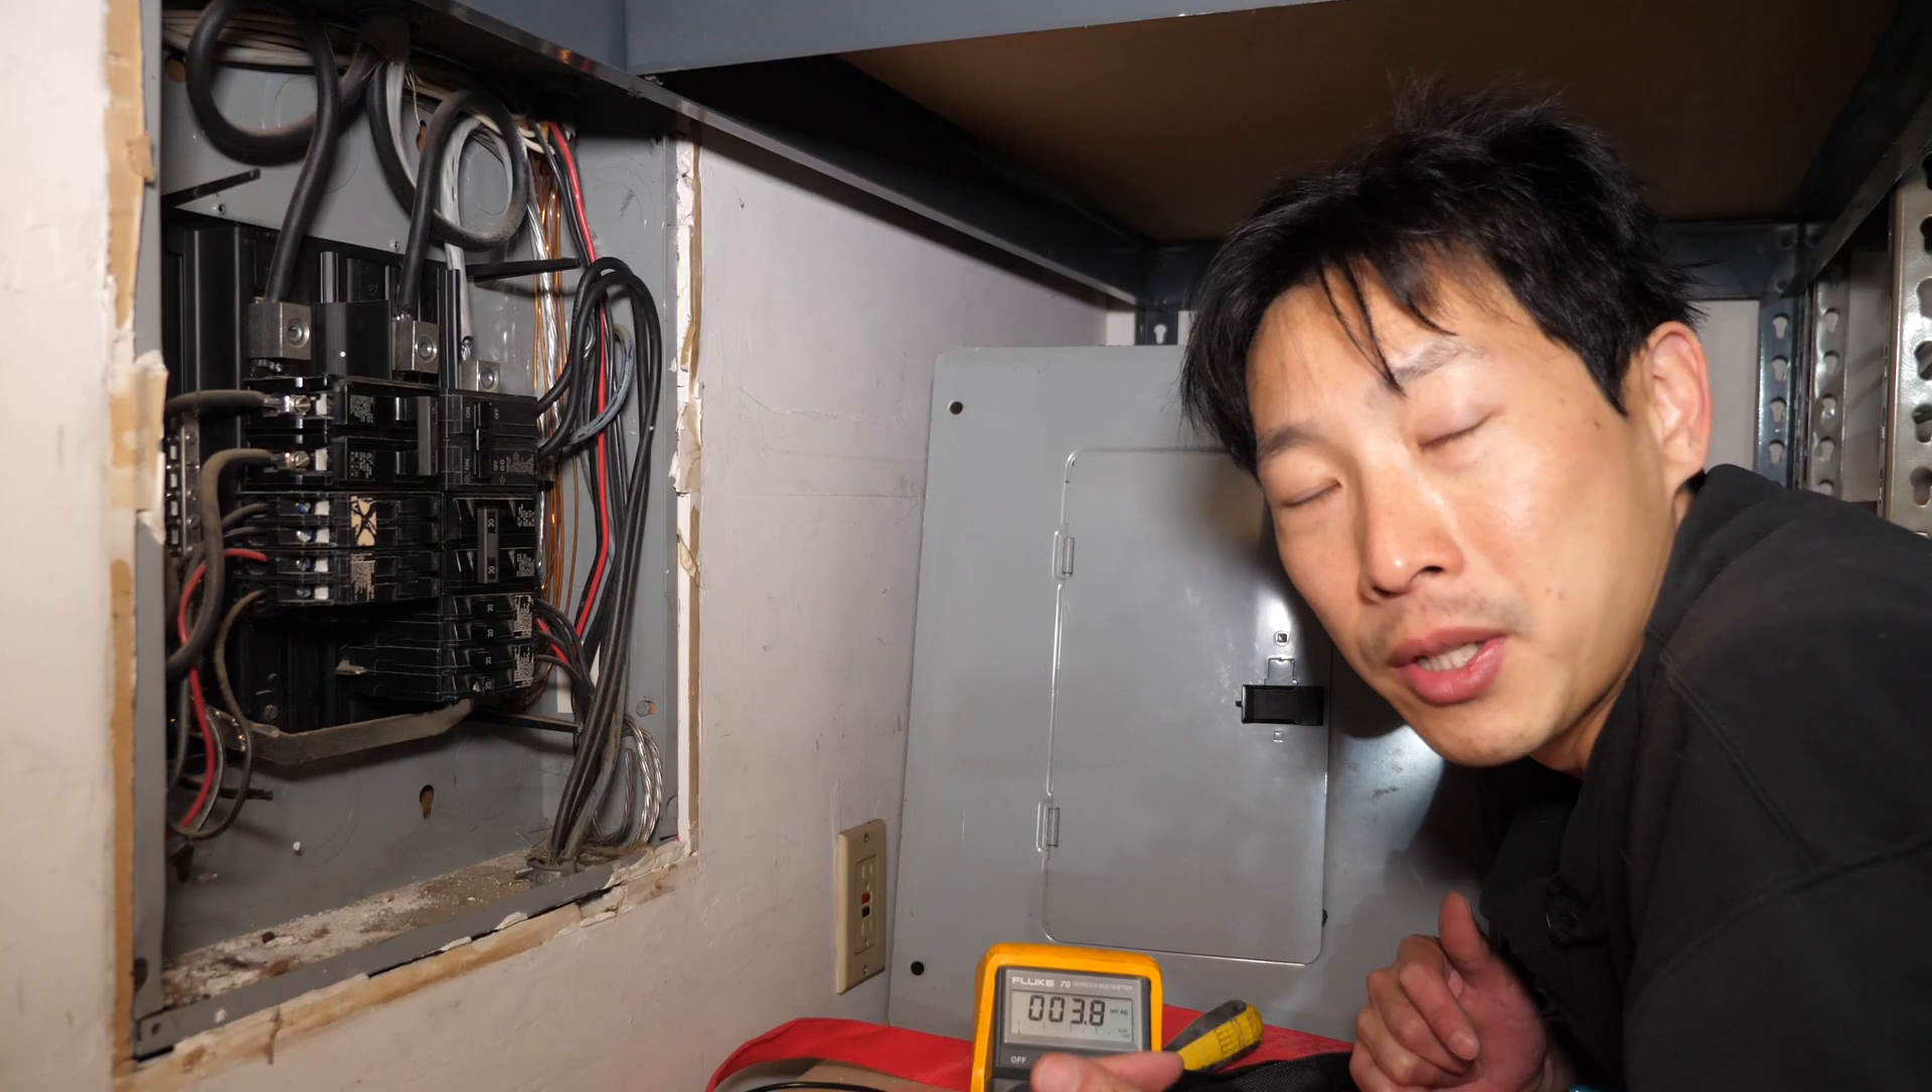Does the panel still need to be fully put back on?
Yes.